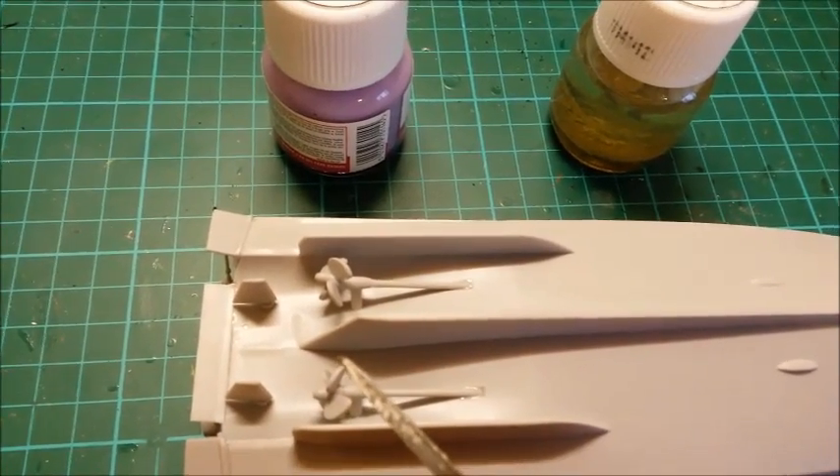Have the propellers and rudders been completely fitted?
Yes.